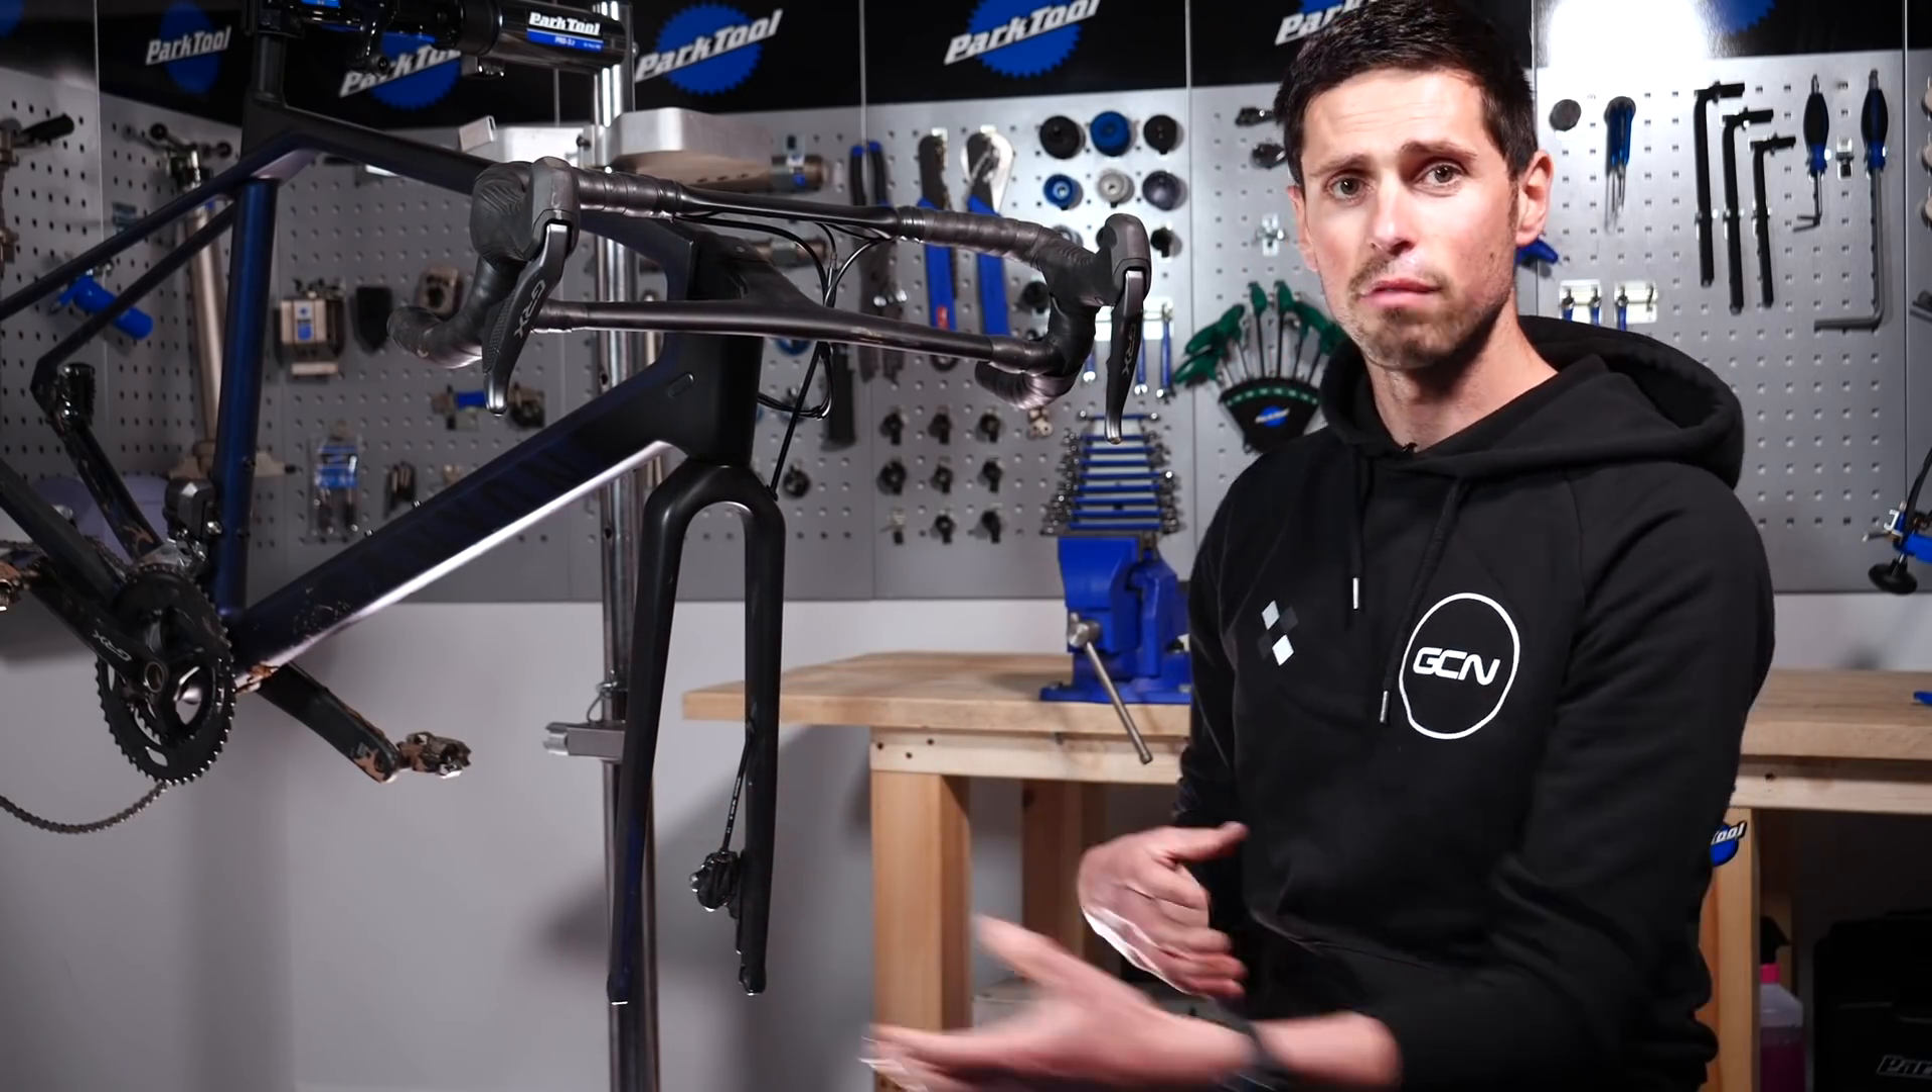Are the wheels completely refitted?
No.